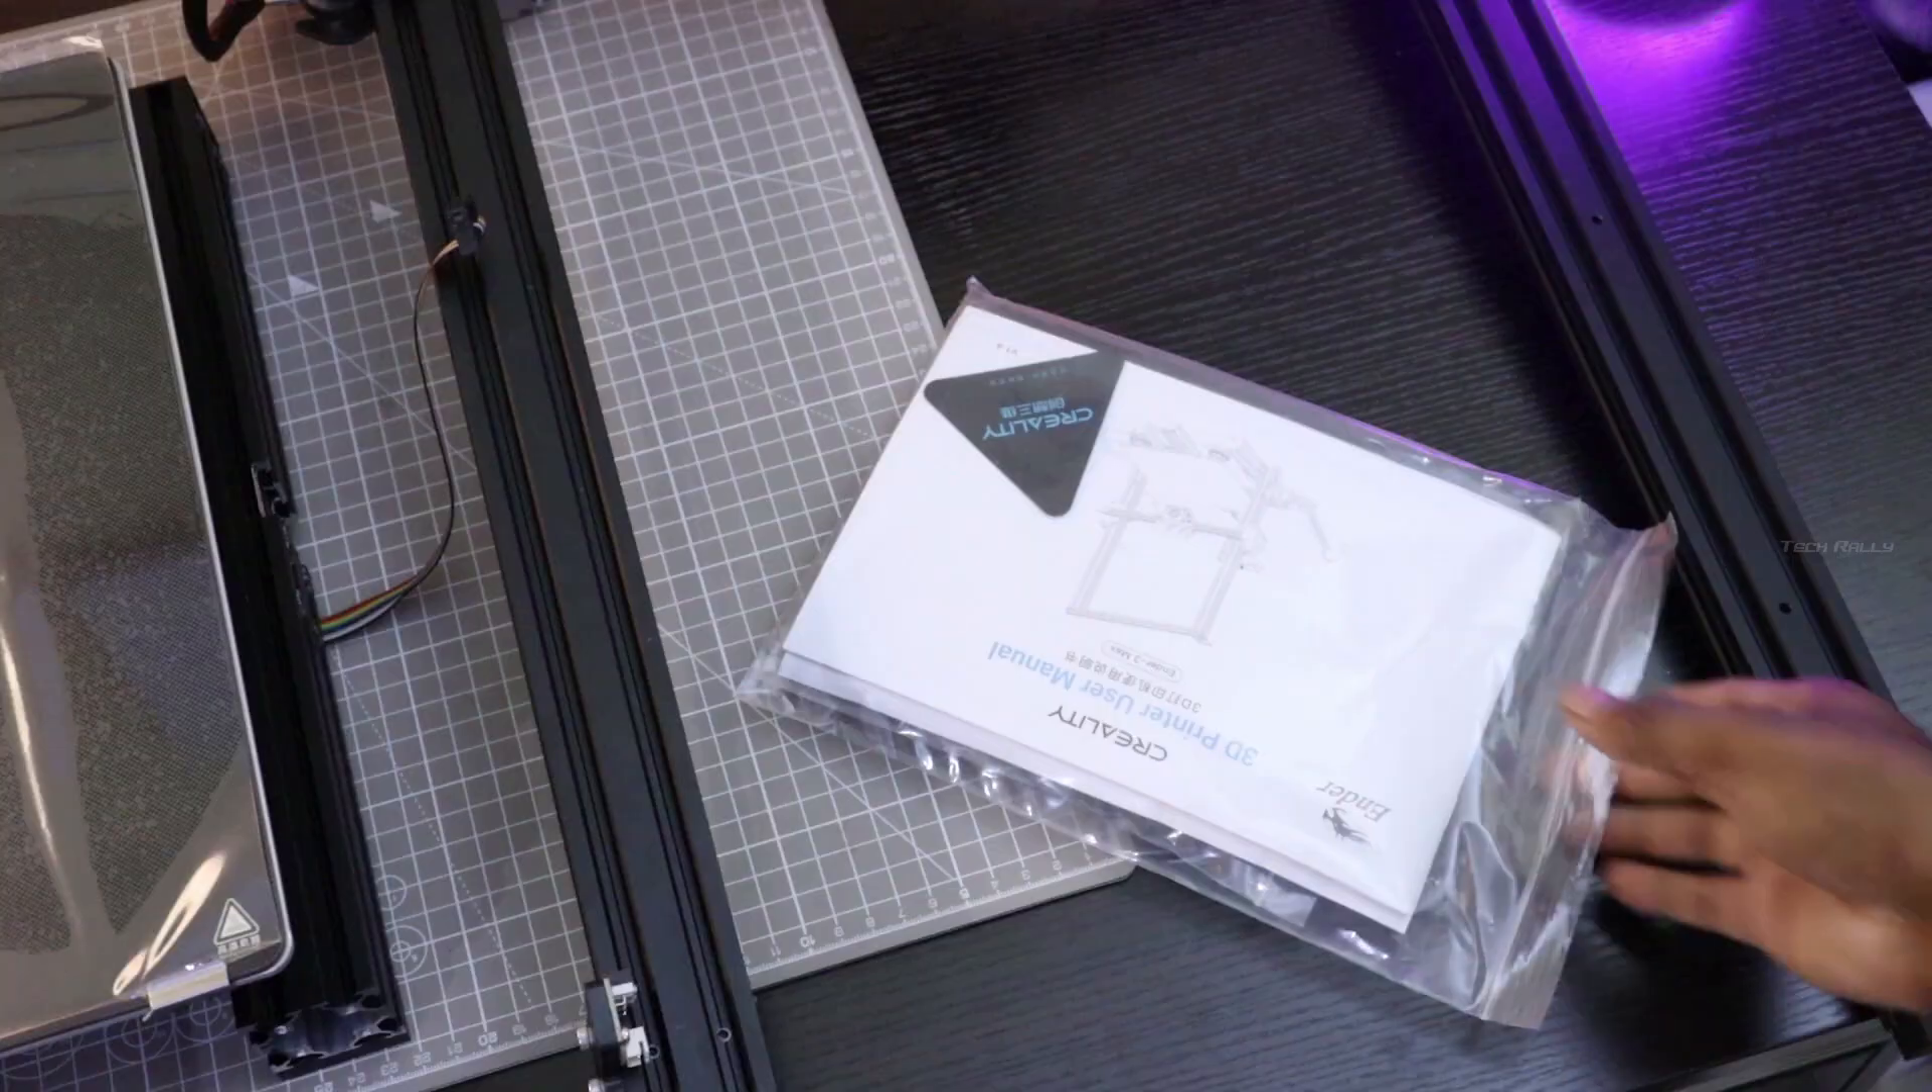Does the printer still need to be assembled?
Yes.